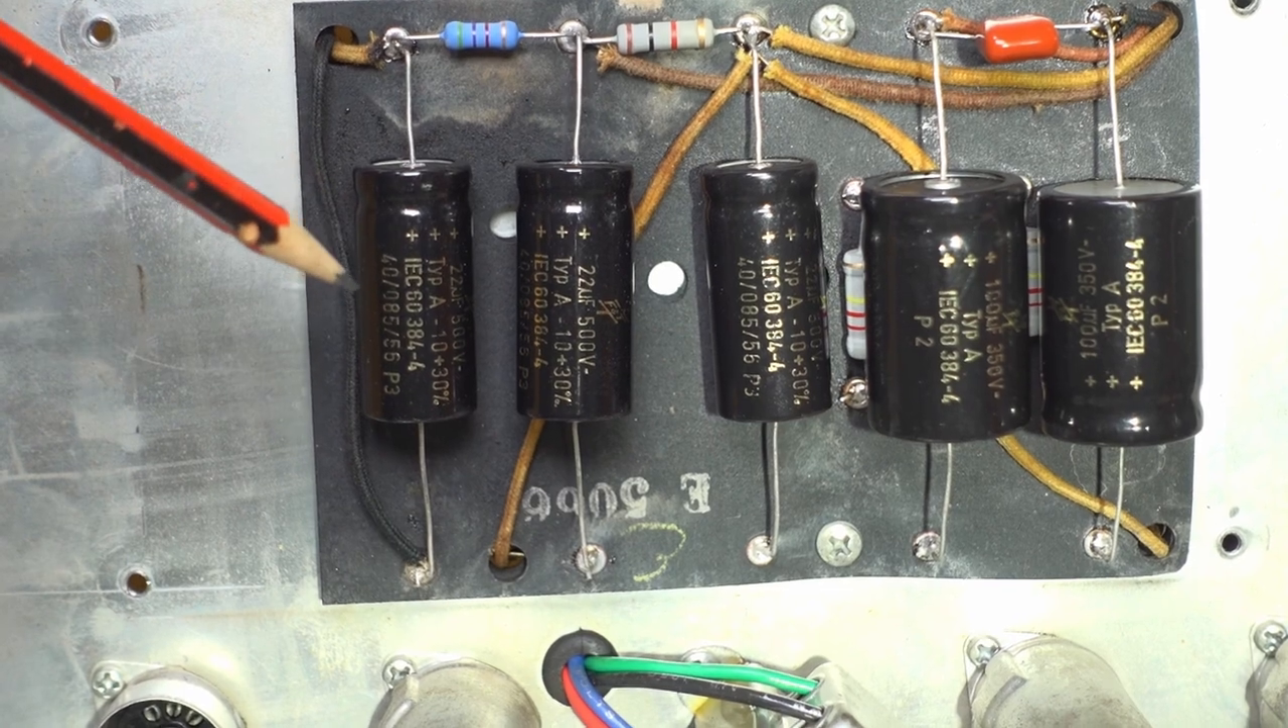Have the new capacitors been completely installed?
Yes.